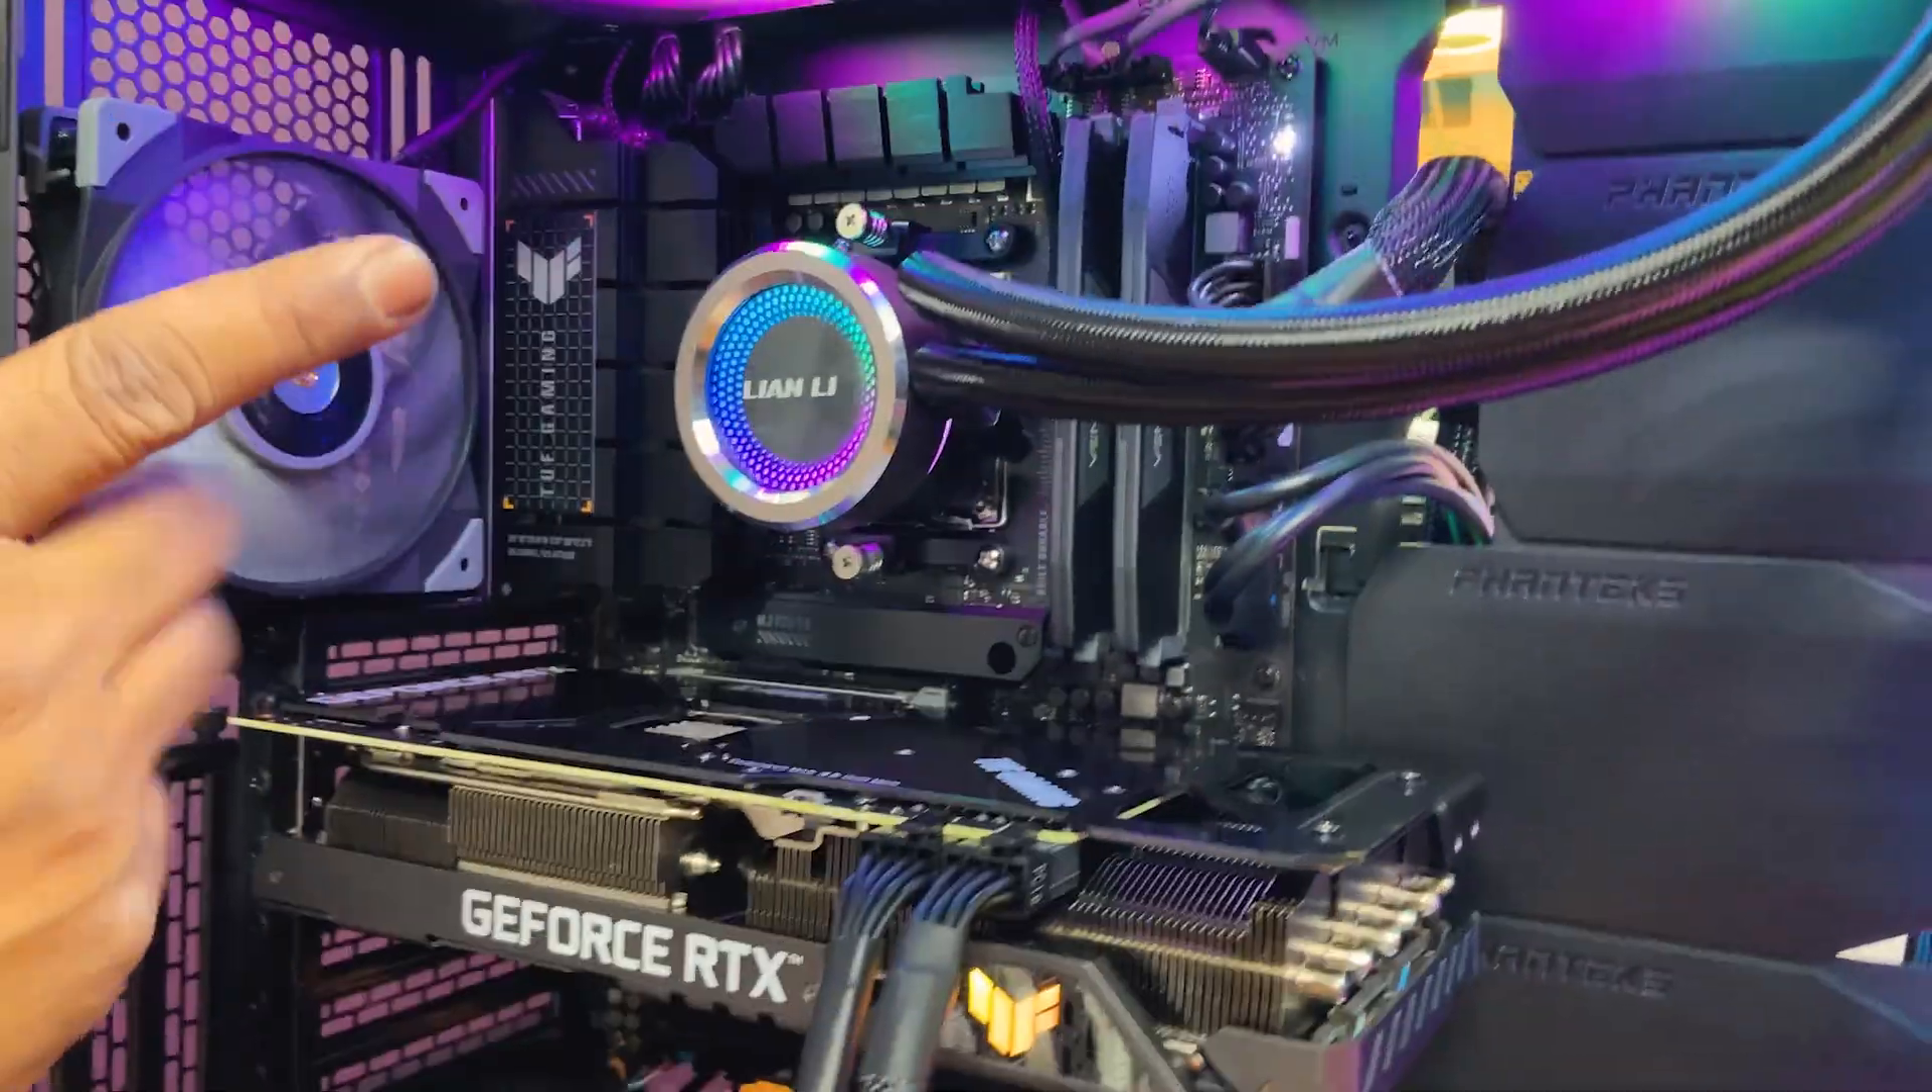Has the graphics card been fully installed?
Yes.